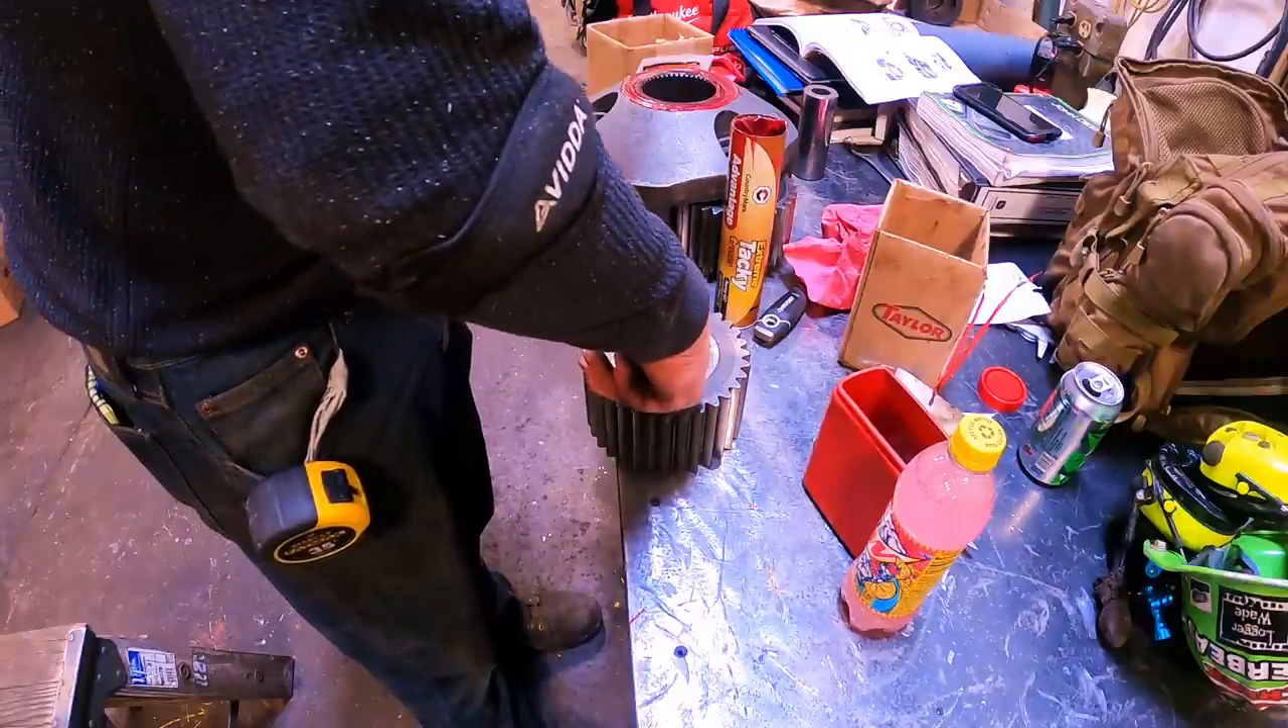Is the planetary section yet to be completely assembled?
Yes.